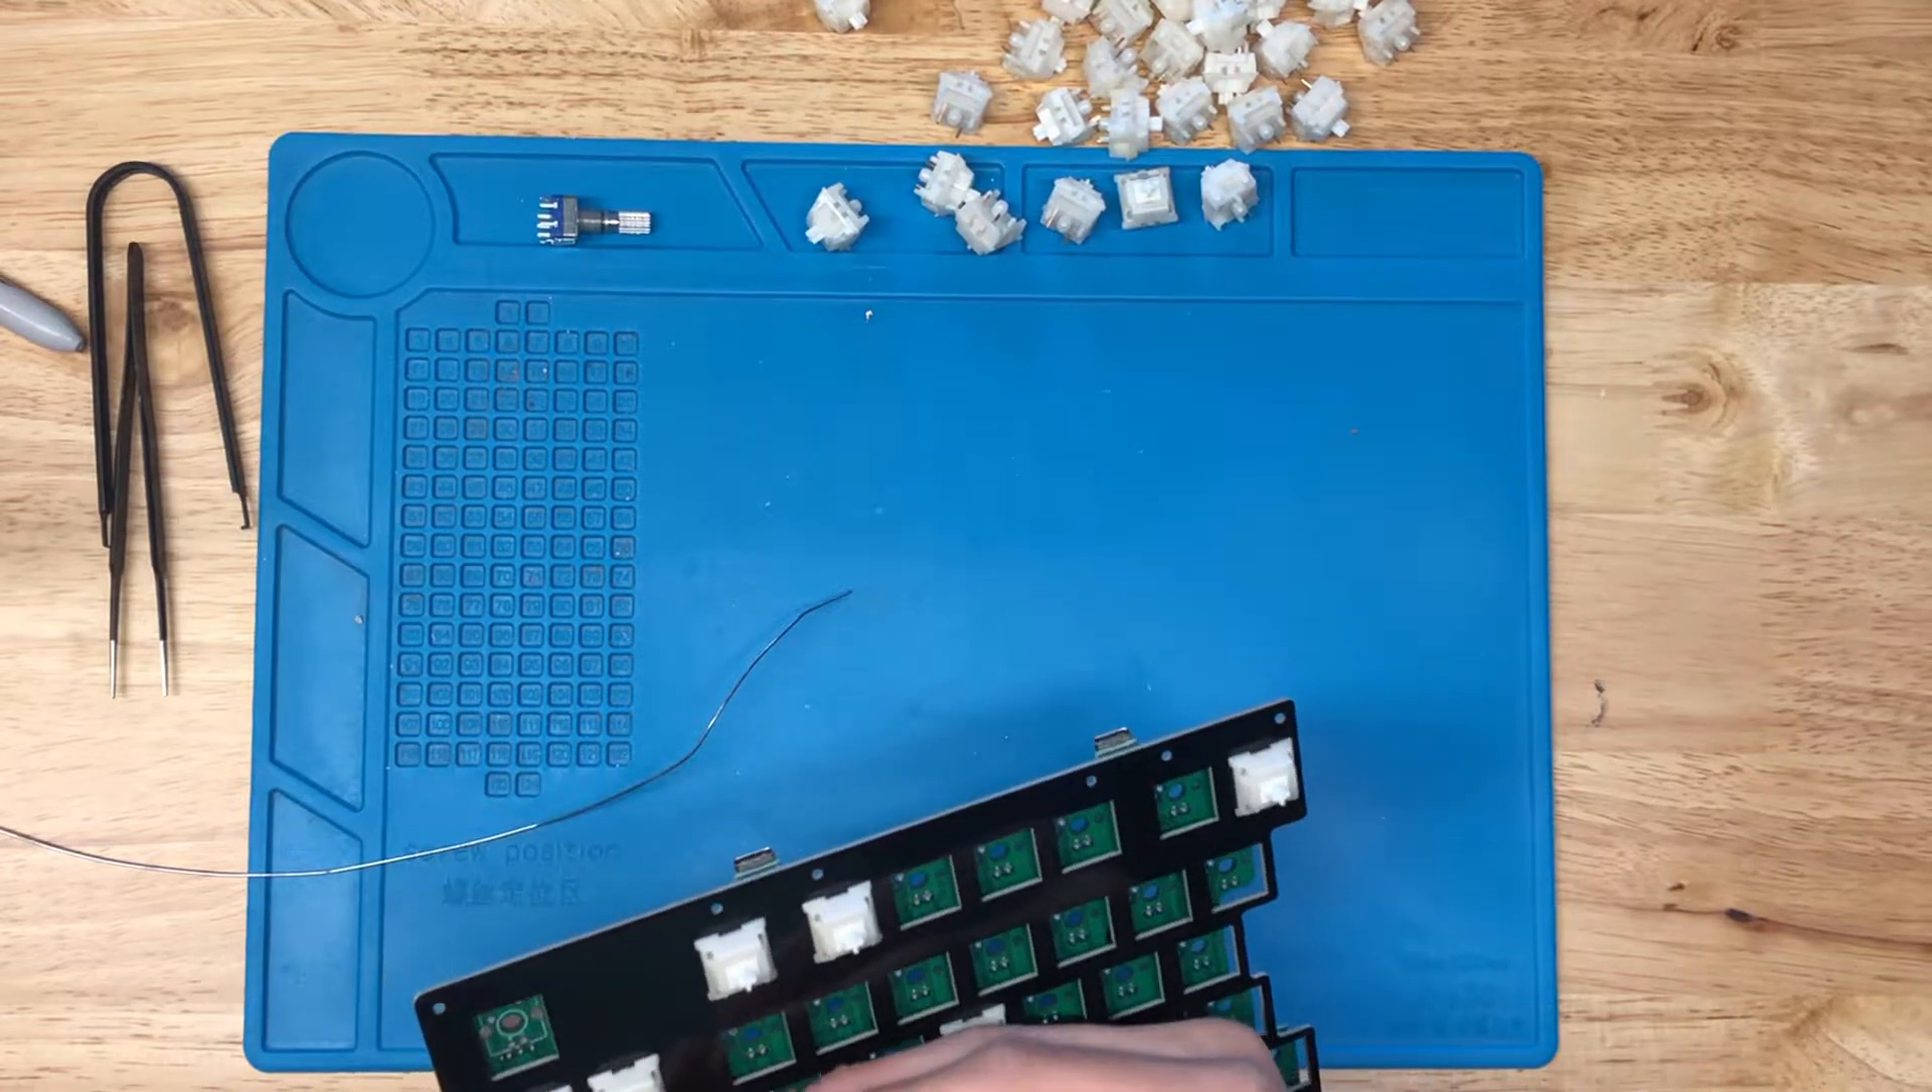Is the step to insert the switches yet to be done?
Yes.